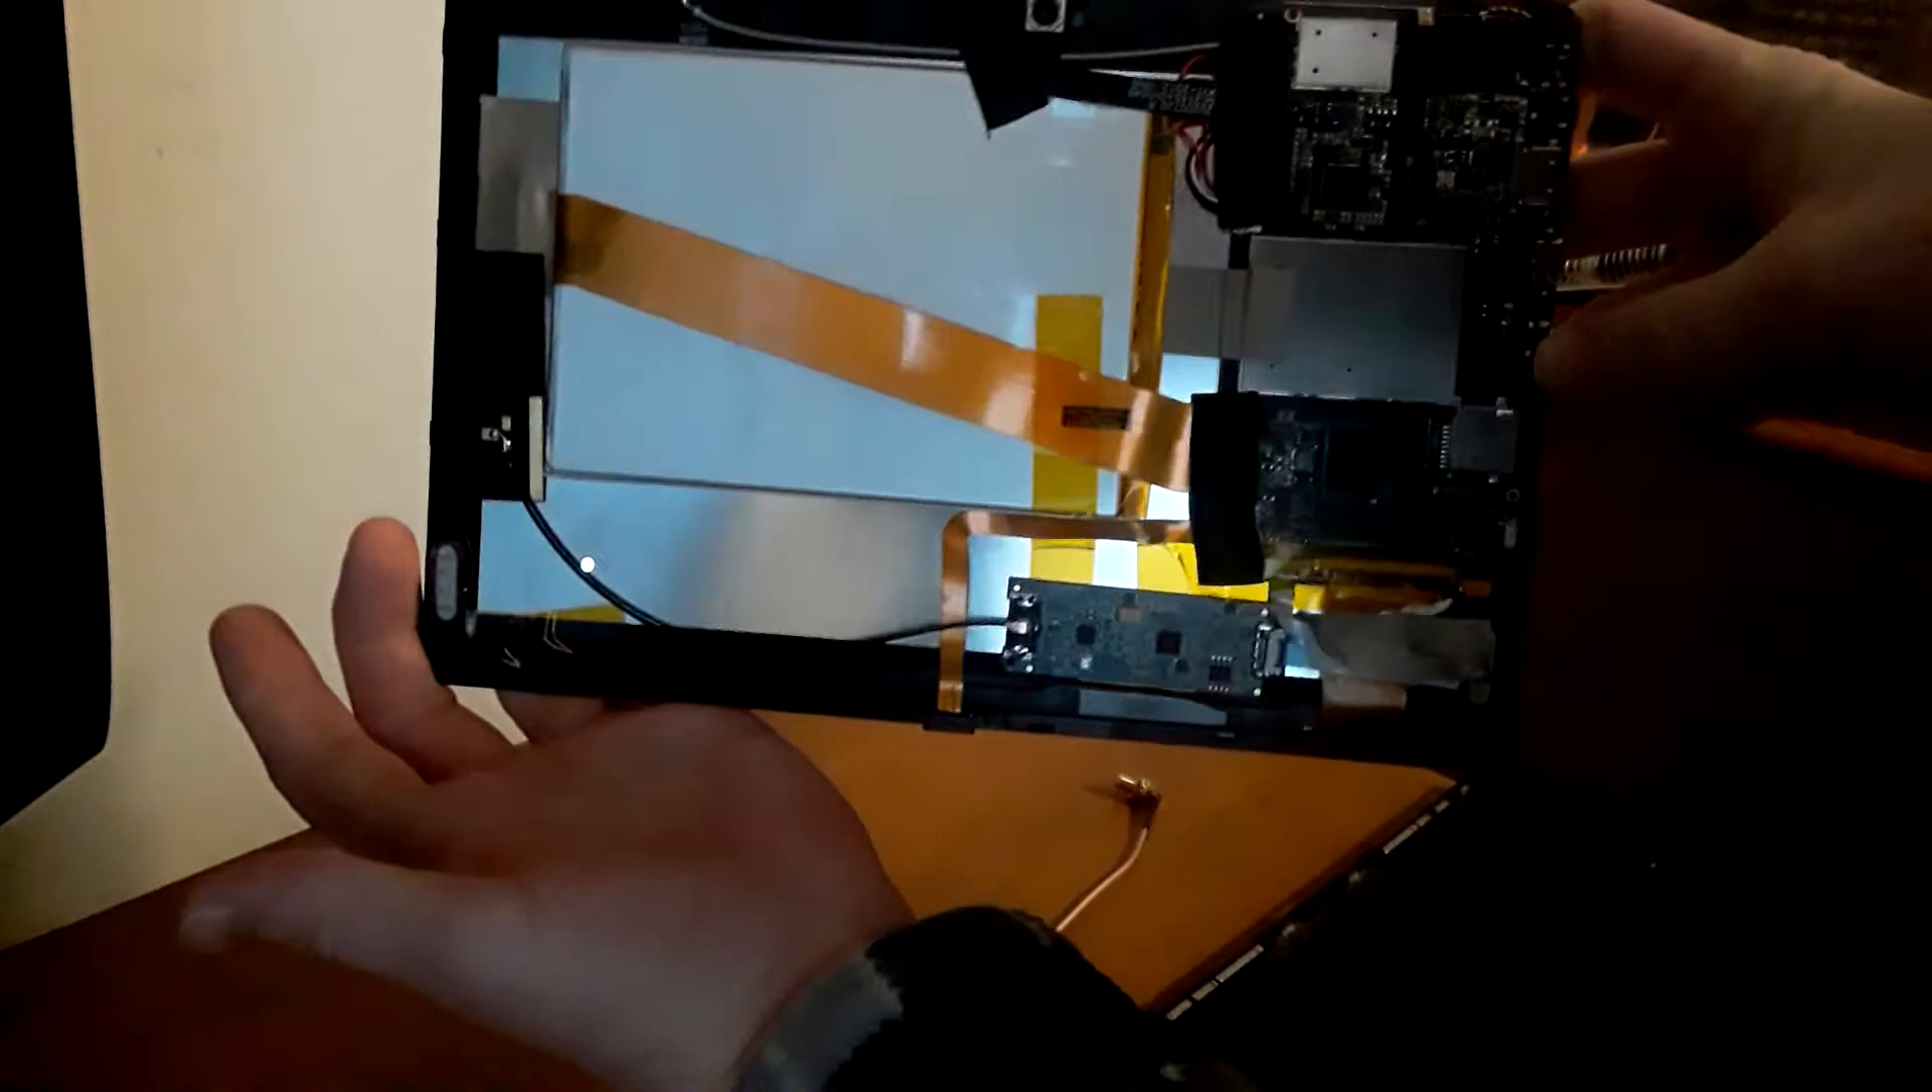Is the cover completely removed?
Yes.